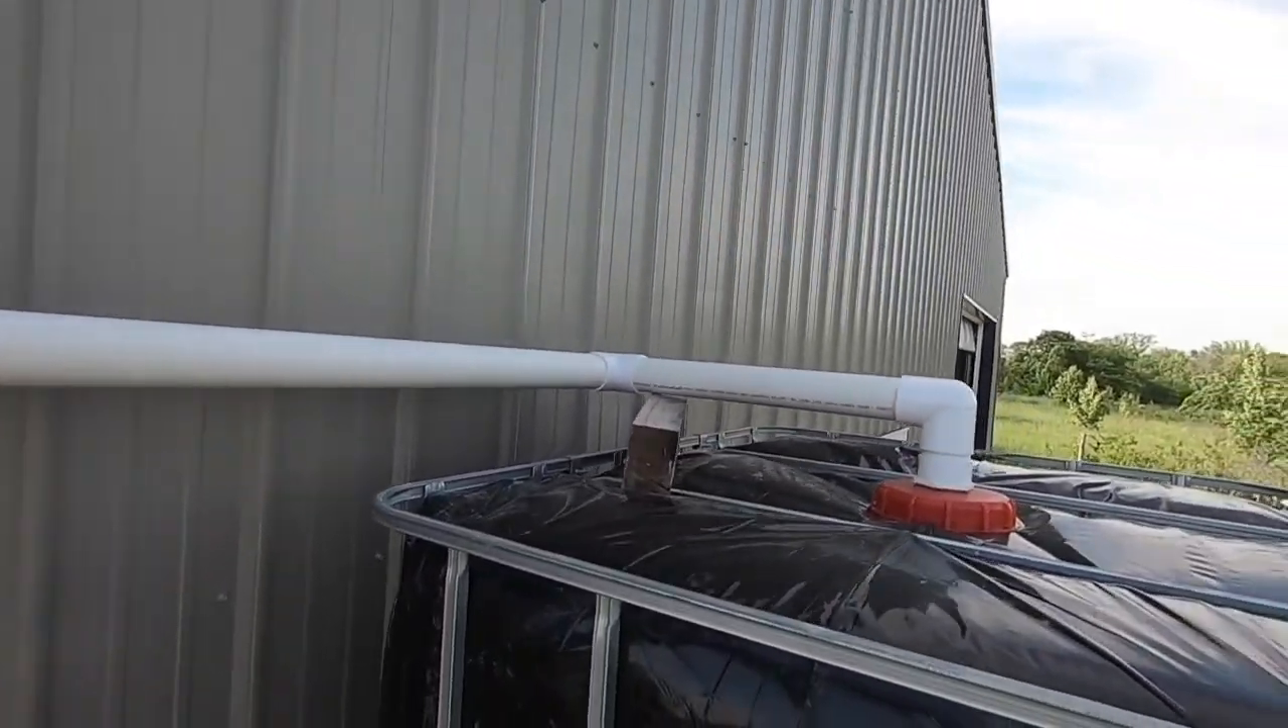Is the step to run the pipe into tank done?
Yes.